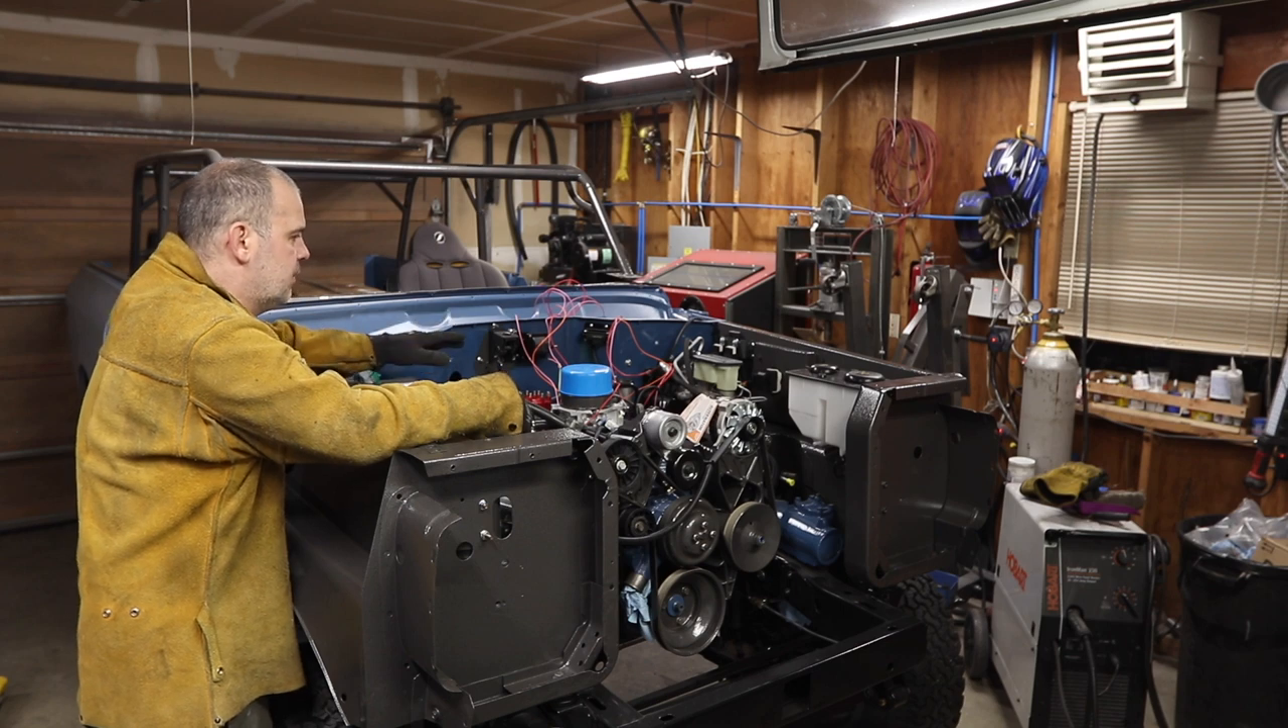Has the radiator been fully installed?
No.